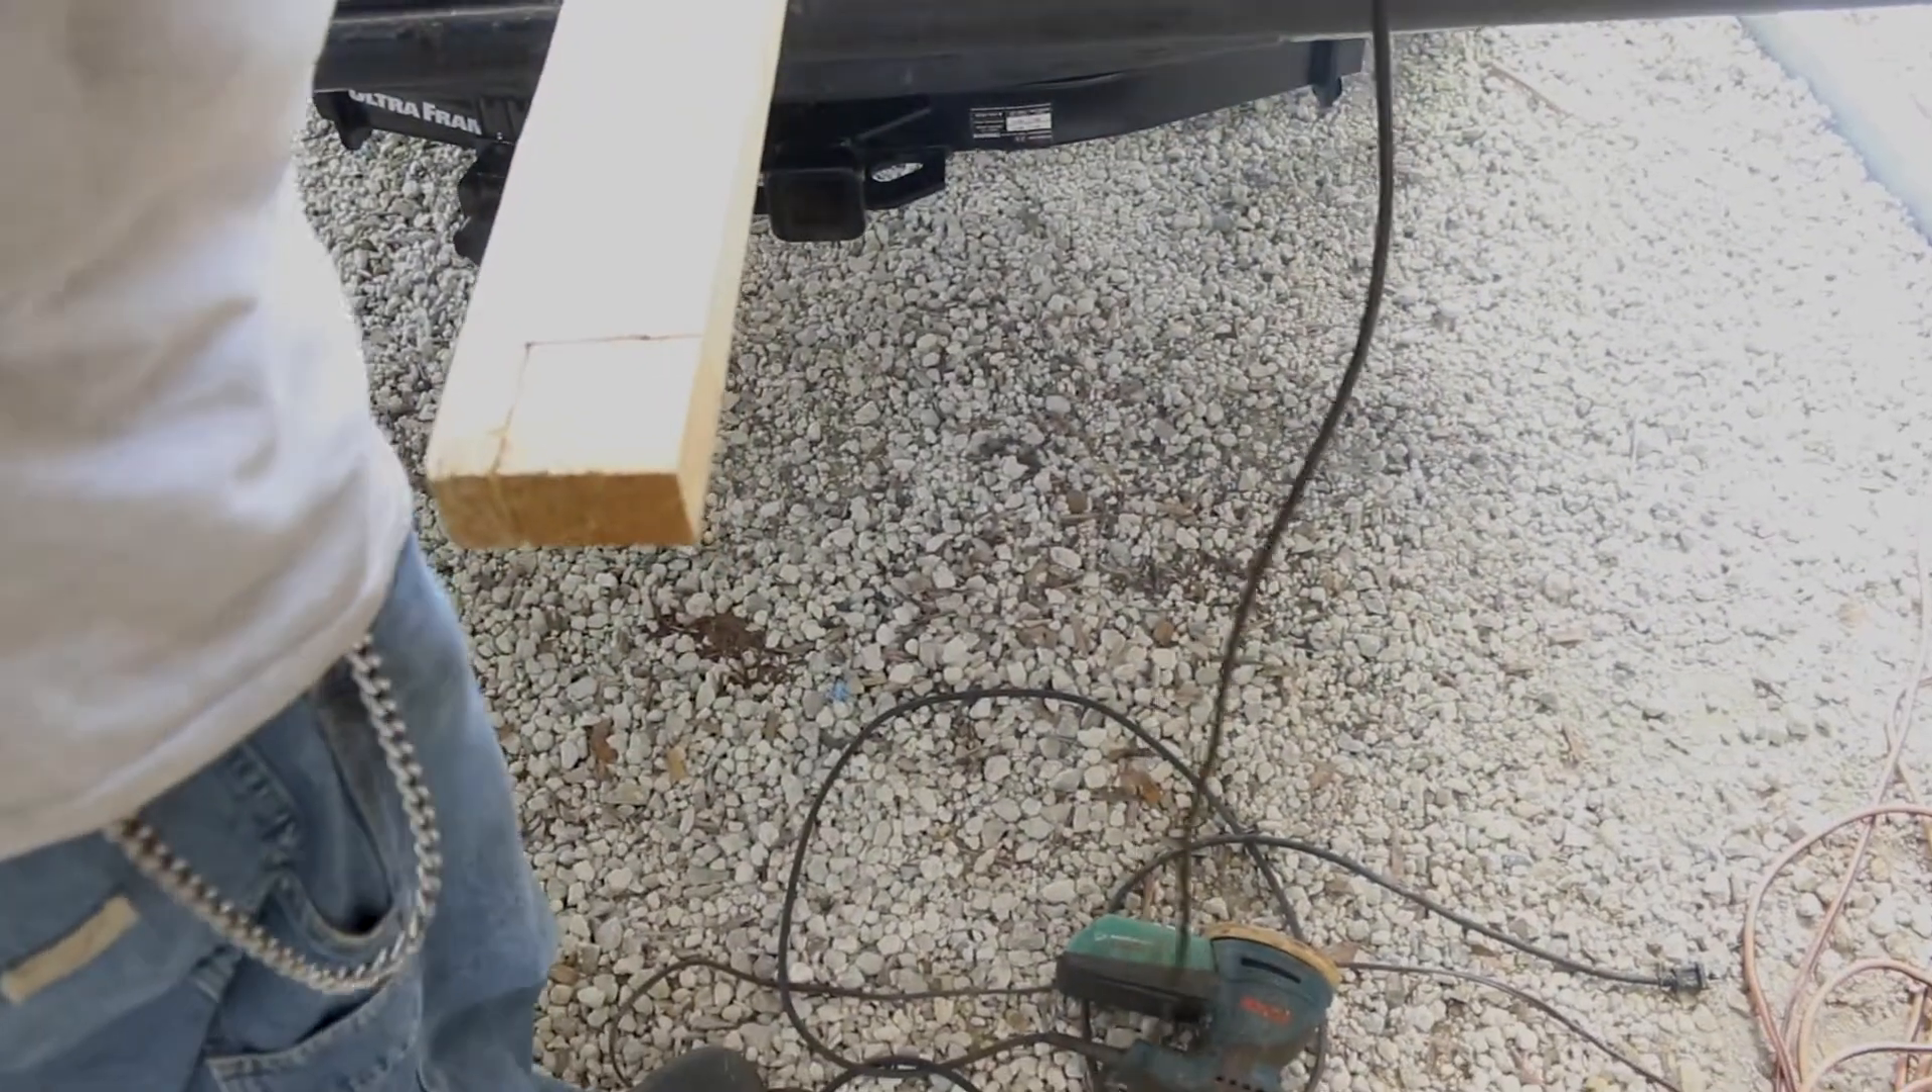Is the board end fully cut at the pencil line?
No.